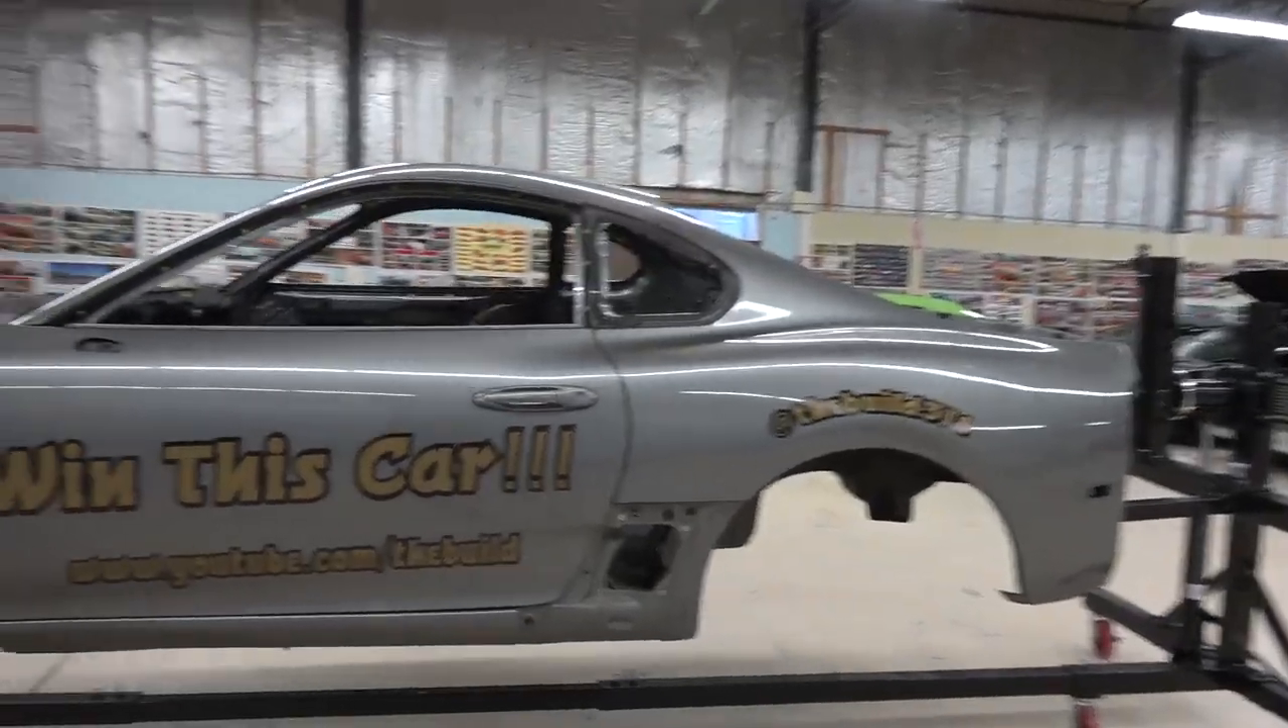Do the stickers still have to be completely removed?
Yes.